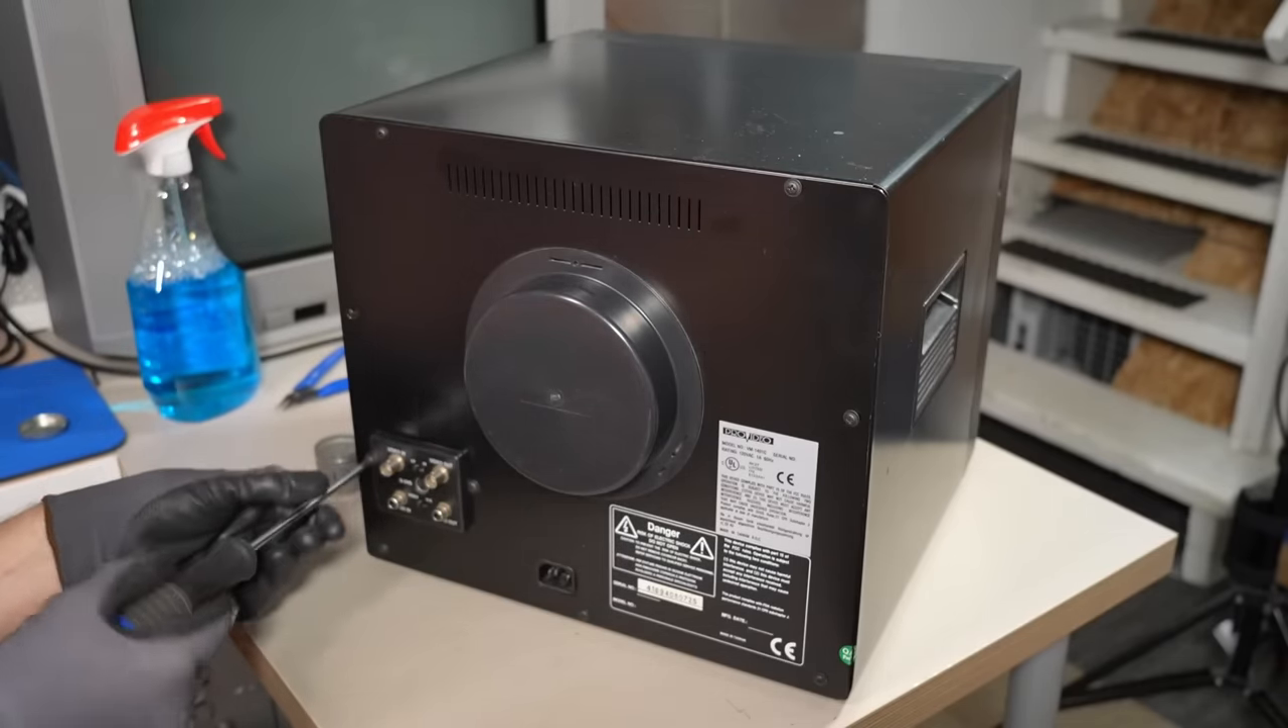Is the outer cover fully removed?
No.